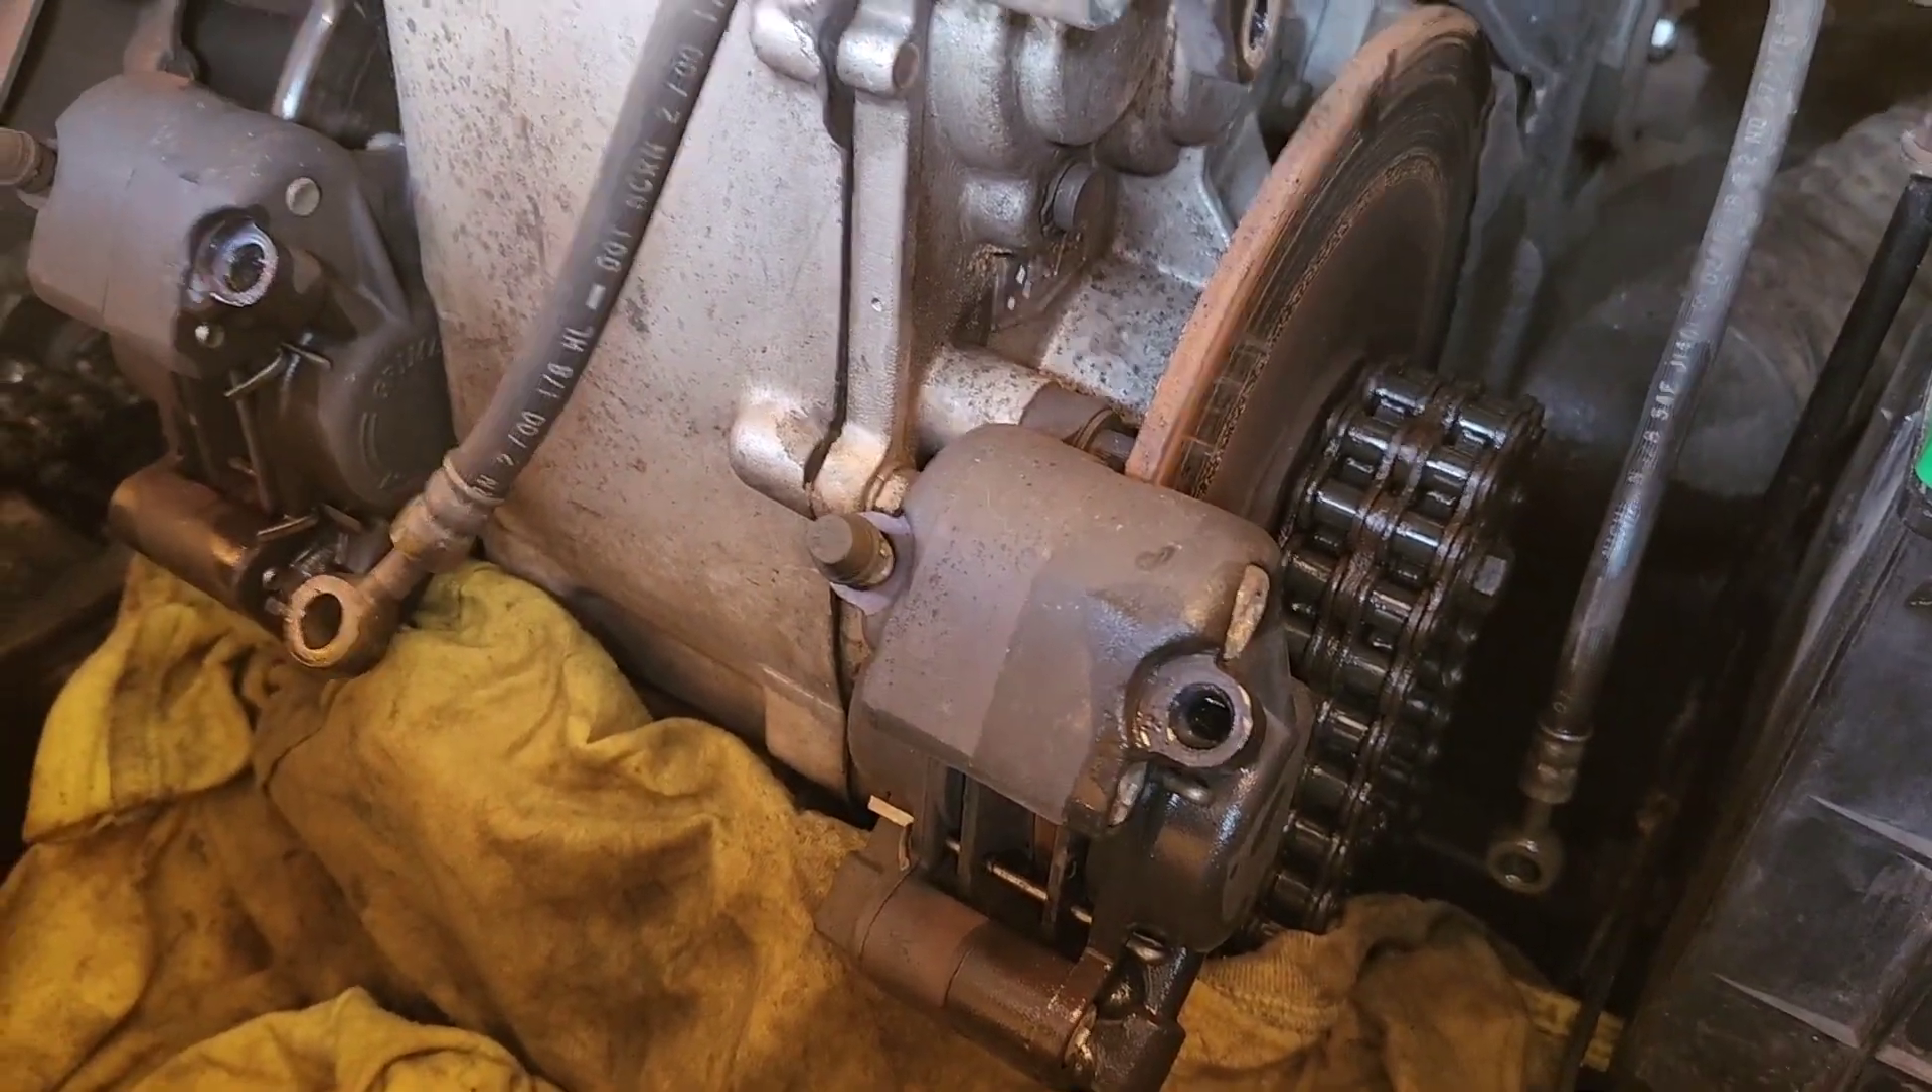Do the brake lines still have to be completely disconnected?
No.